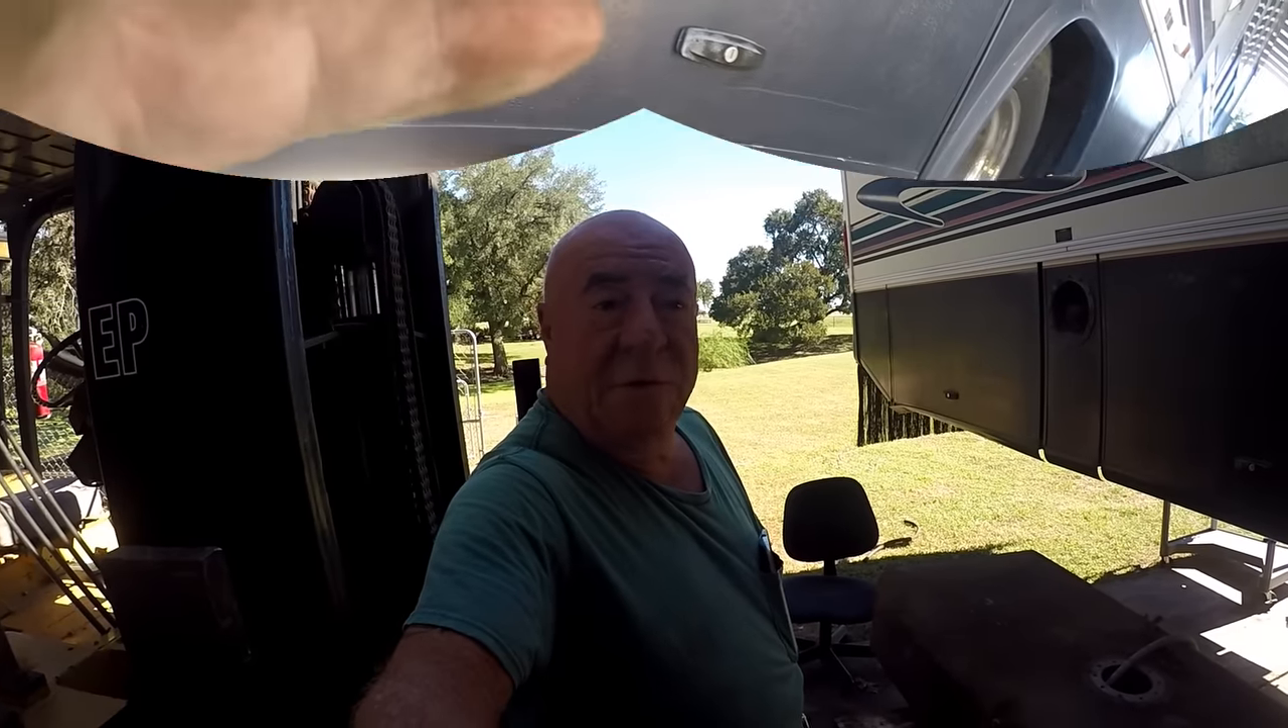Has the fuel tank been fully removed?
Yes.